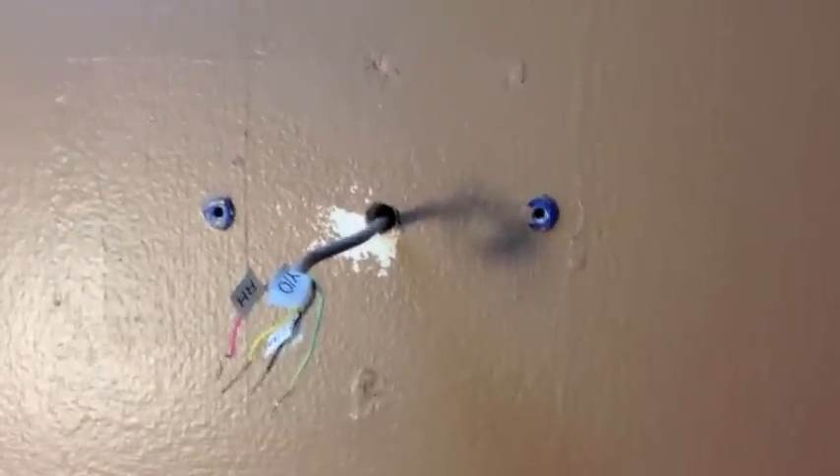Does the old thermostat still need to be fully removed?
No.